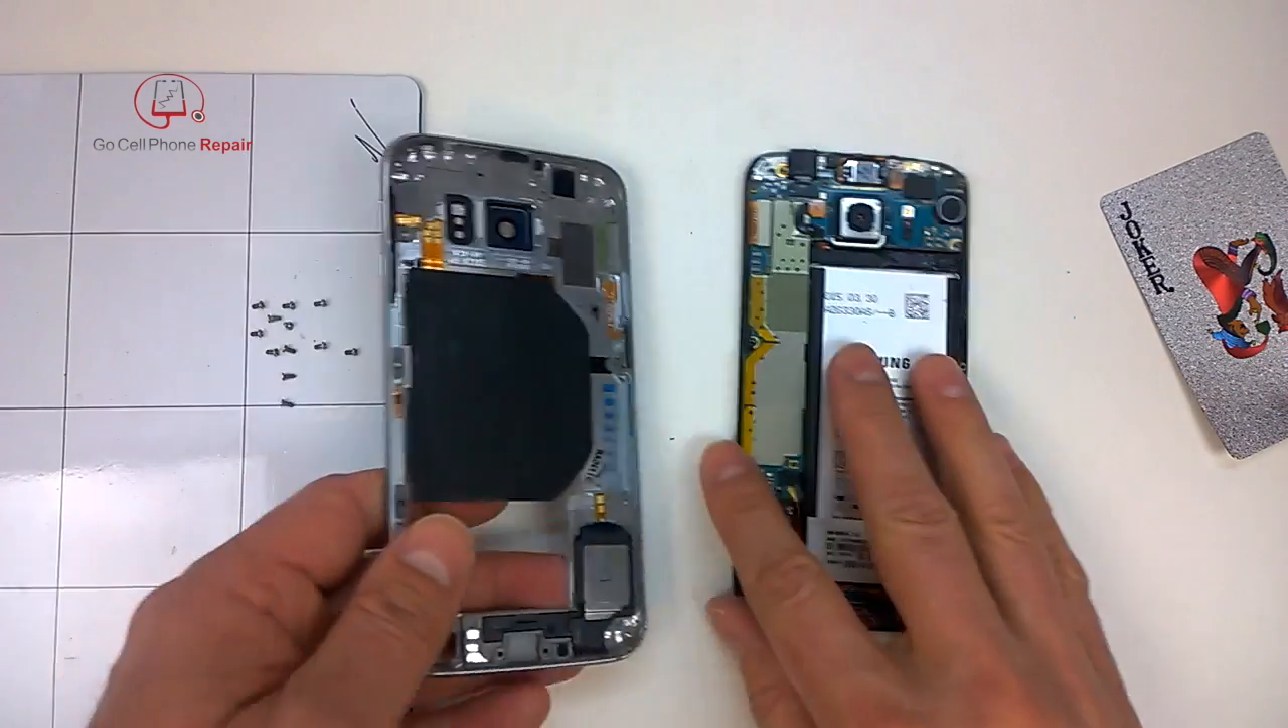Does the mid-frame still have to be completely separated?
No.